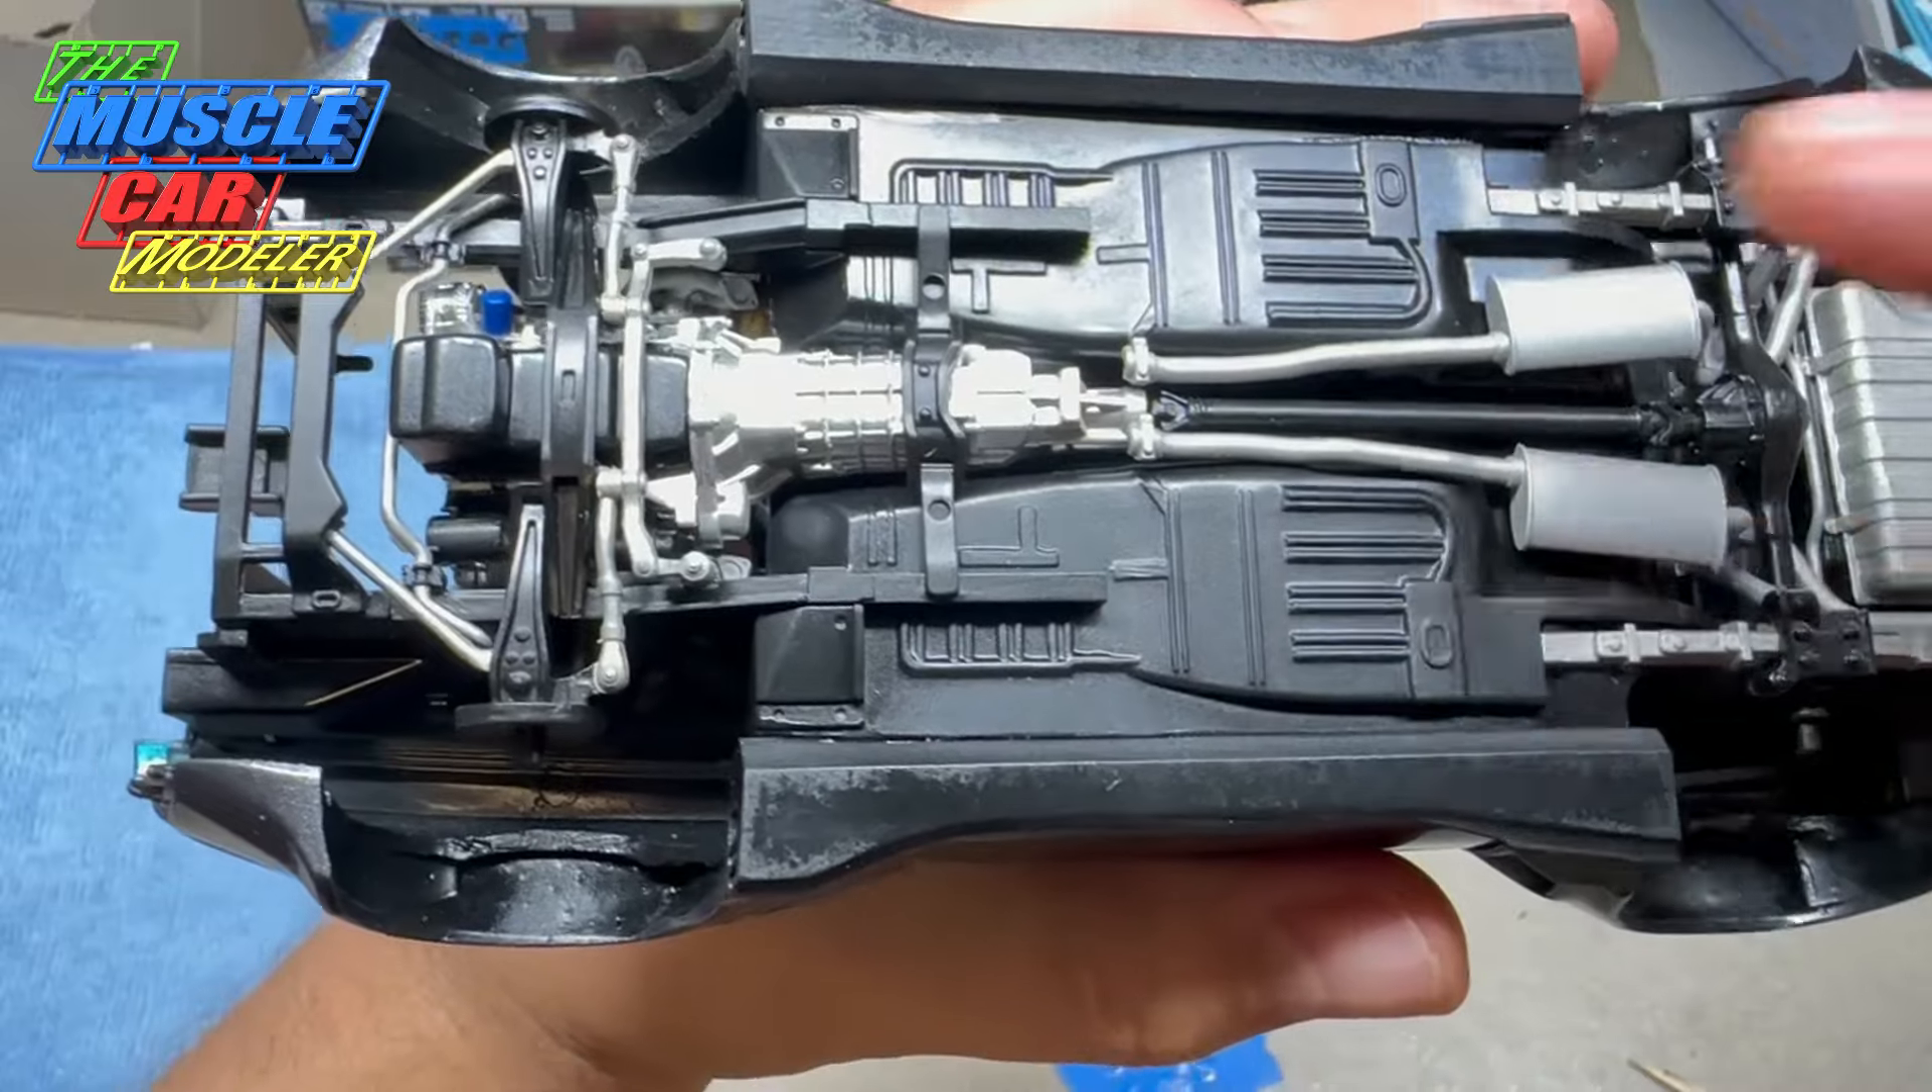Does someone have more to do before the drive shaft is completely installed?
No.